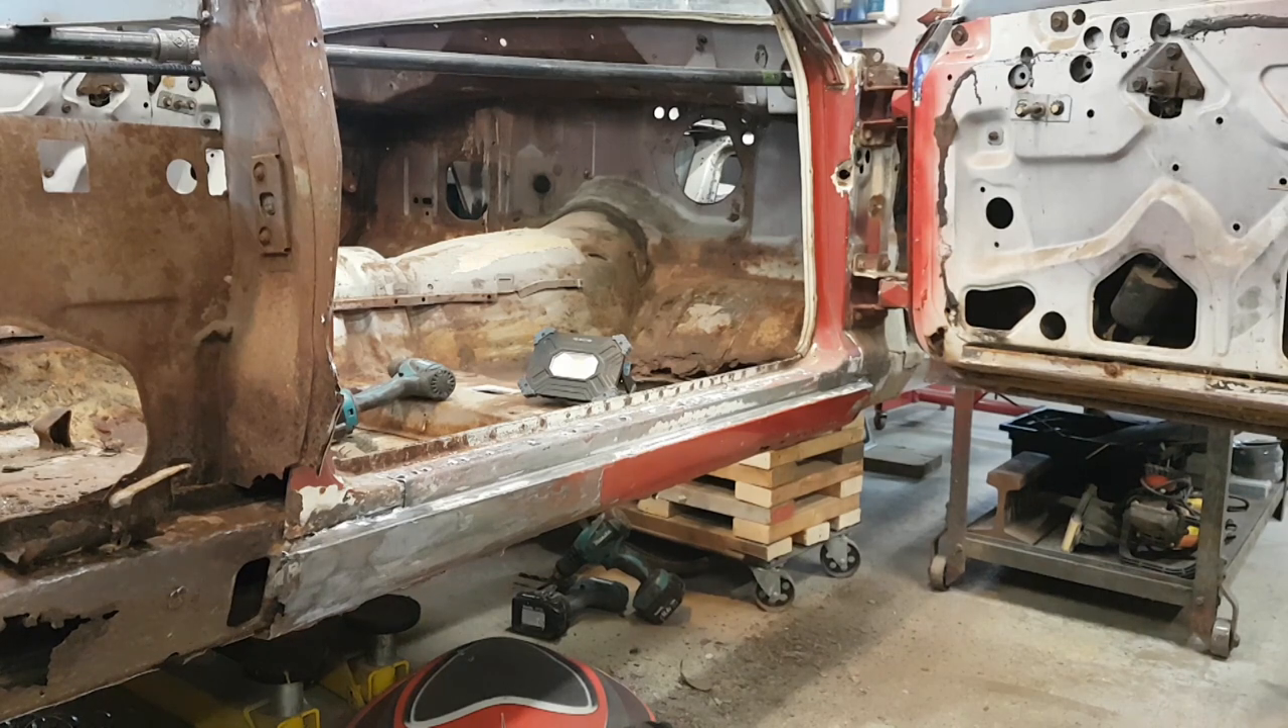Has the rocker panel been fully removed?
No.